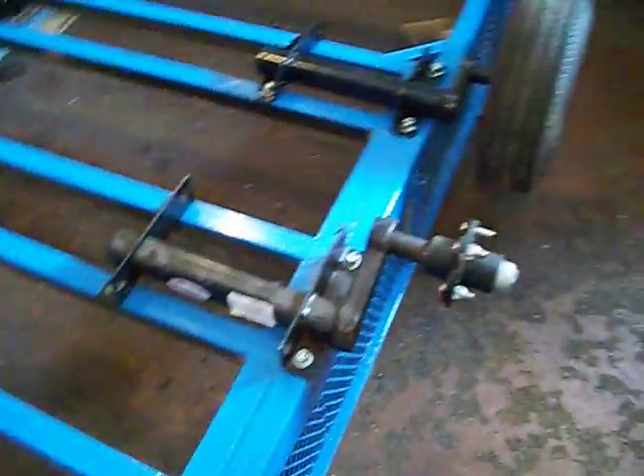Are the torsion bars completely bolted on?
Yes.